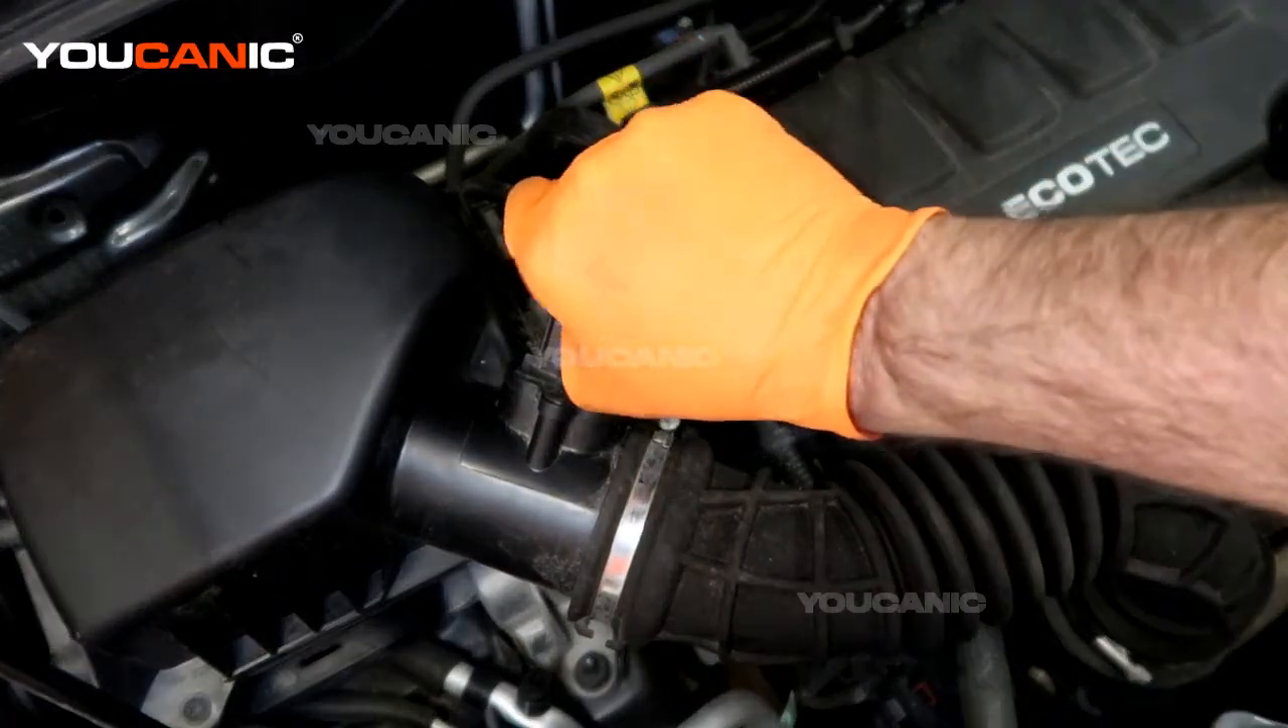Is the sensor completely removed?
No.